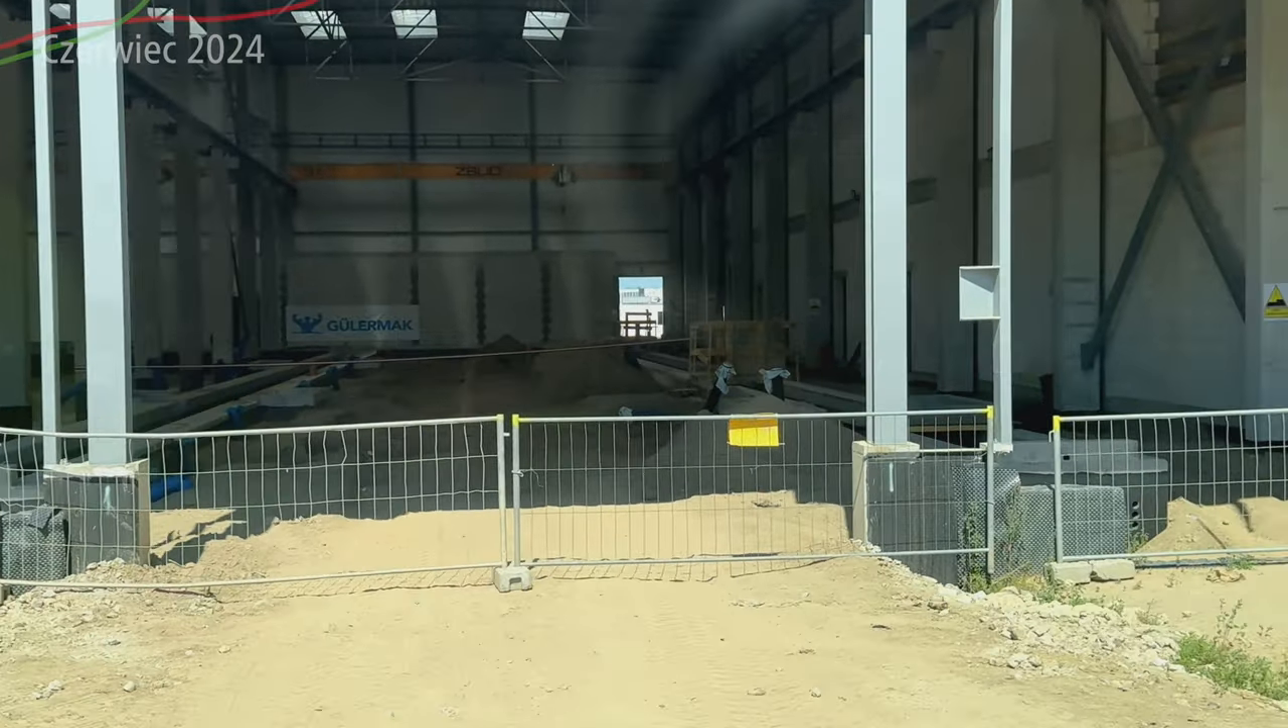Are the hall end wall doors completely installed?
No.